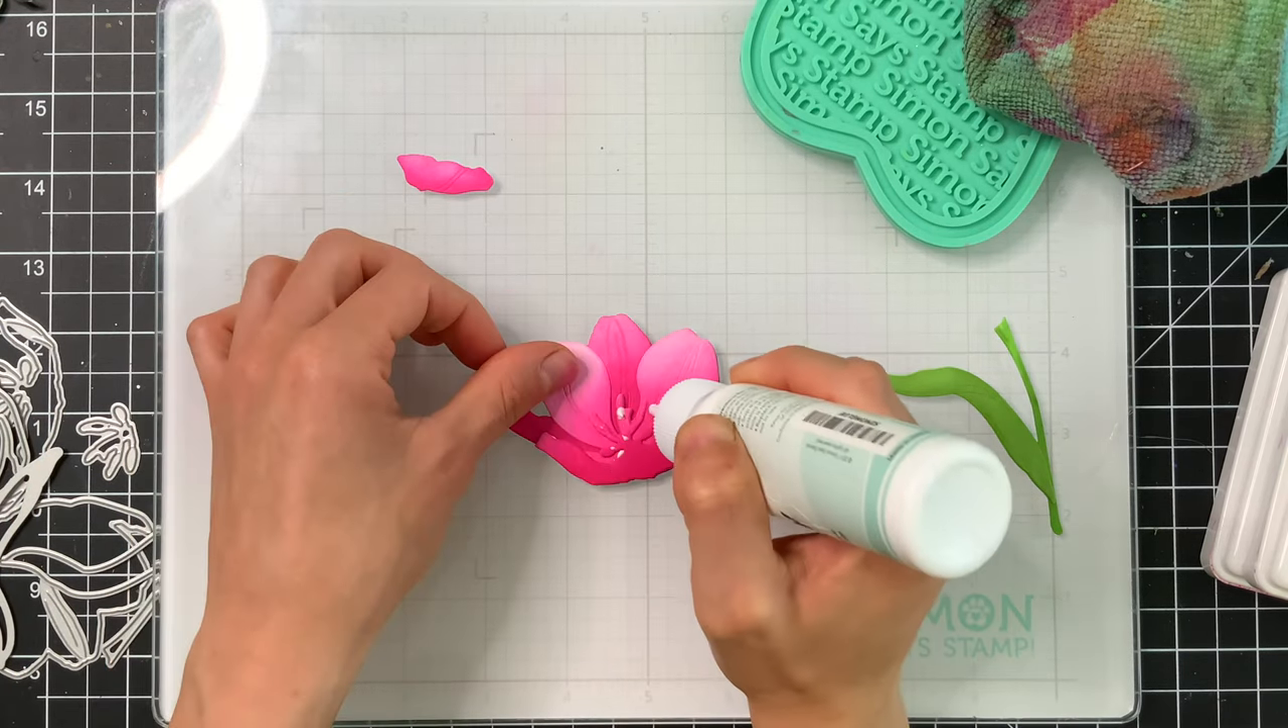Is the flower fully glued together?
No.